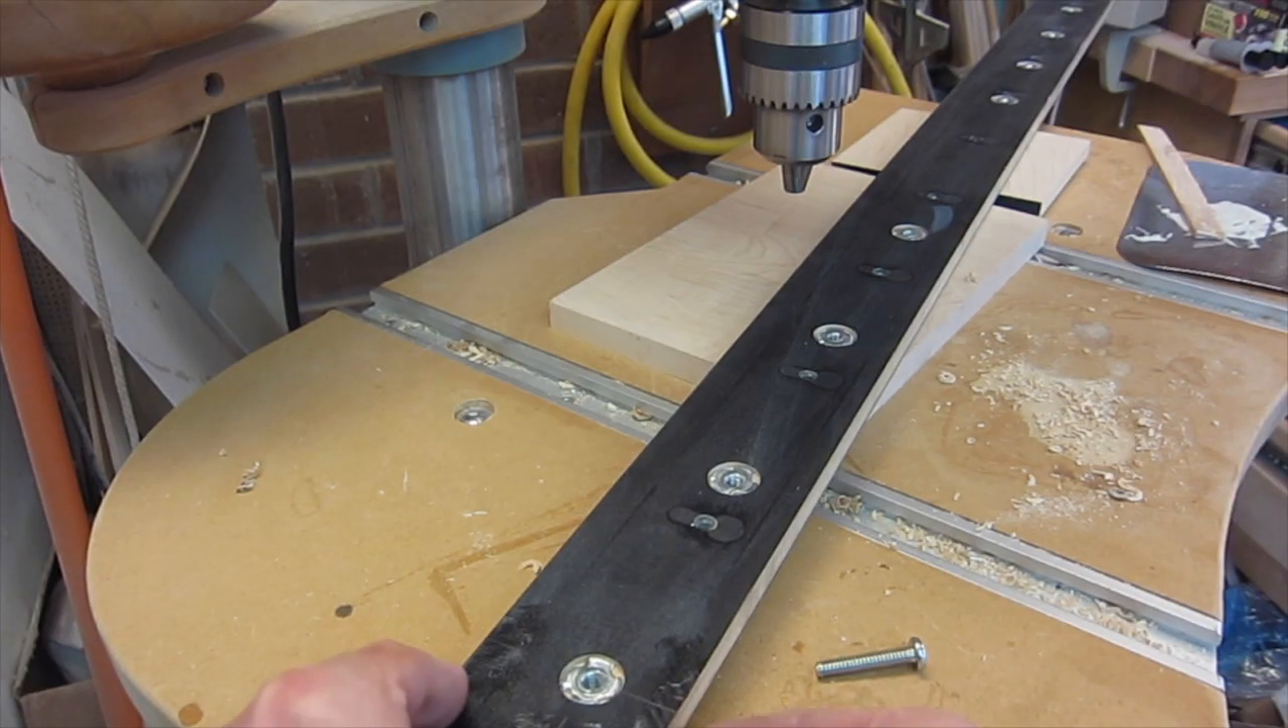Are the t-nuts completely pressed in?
Yes.